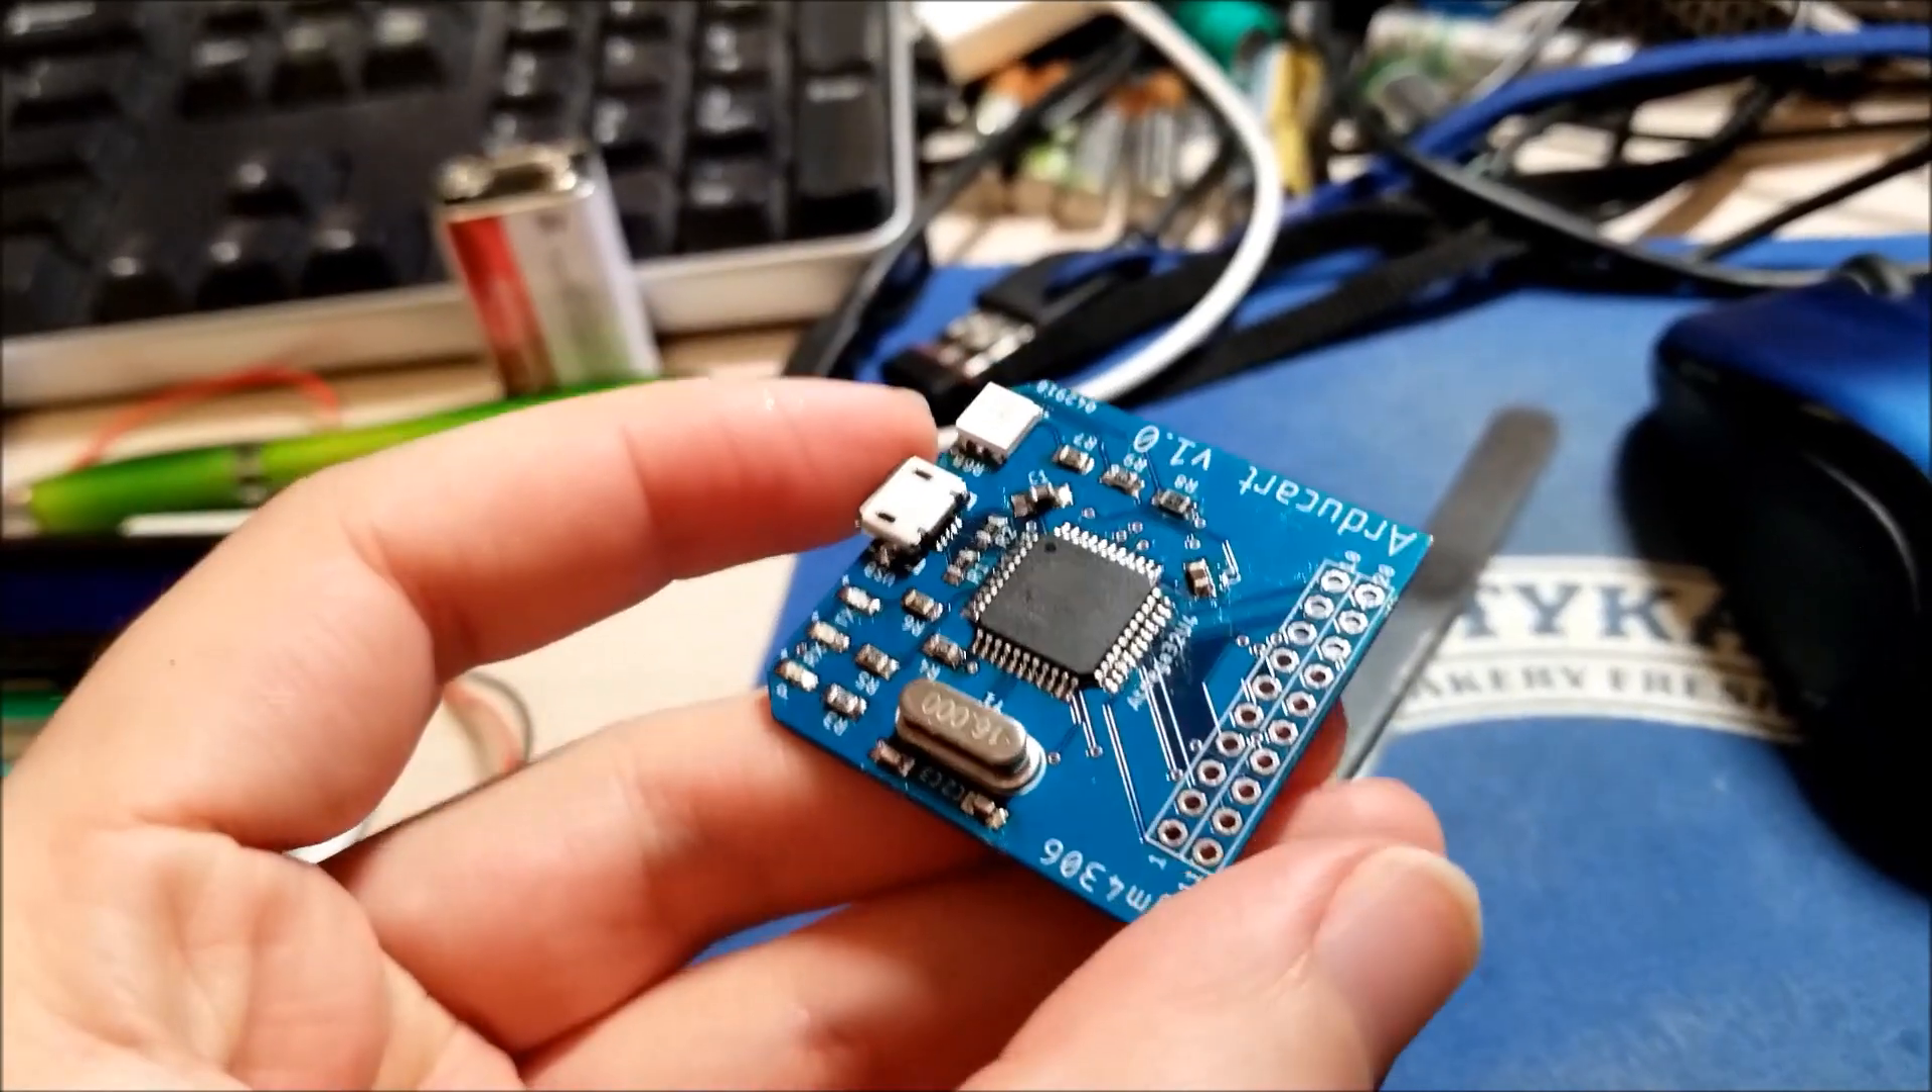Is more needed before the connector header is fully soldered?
Yes.